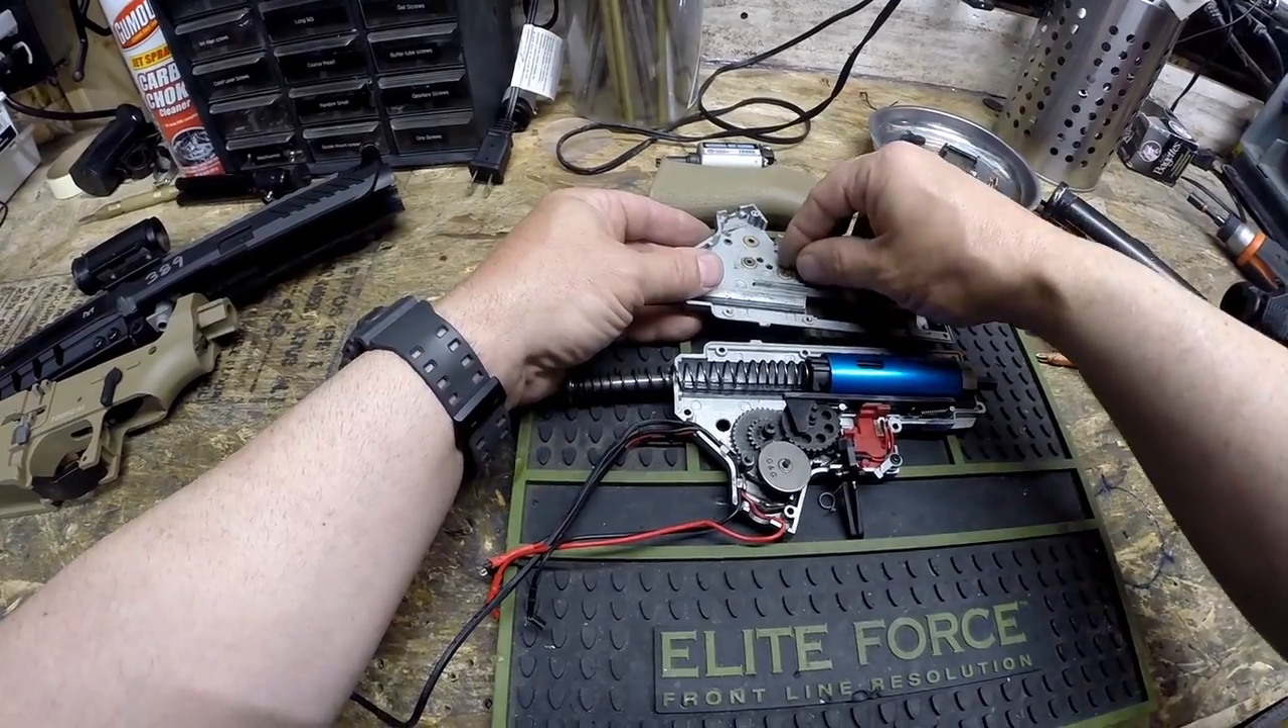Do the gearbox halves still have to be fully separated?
No.